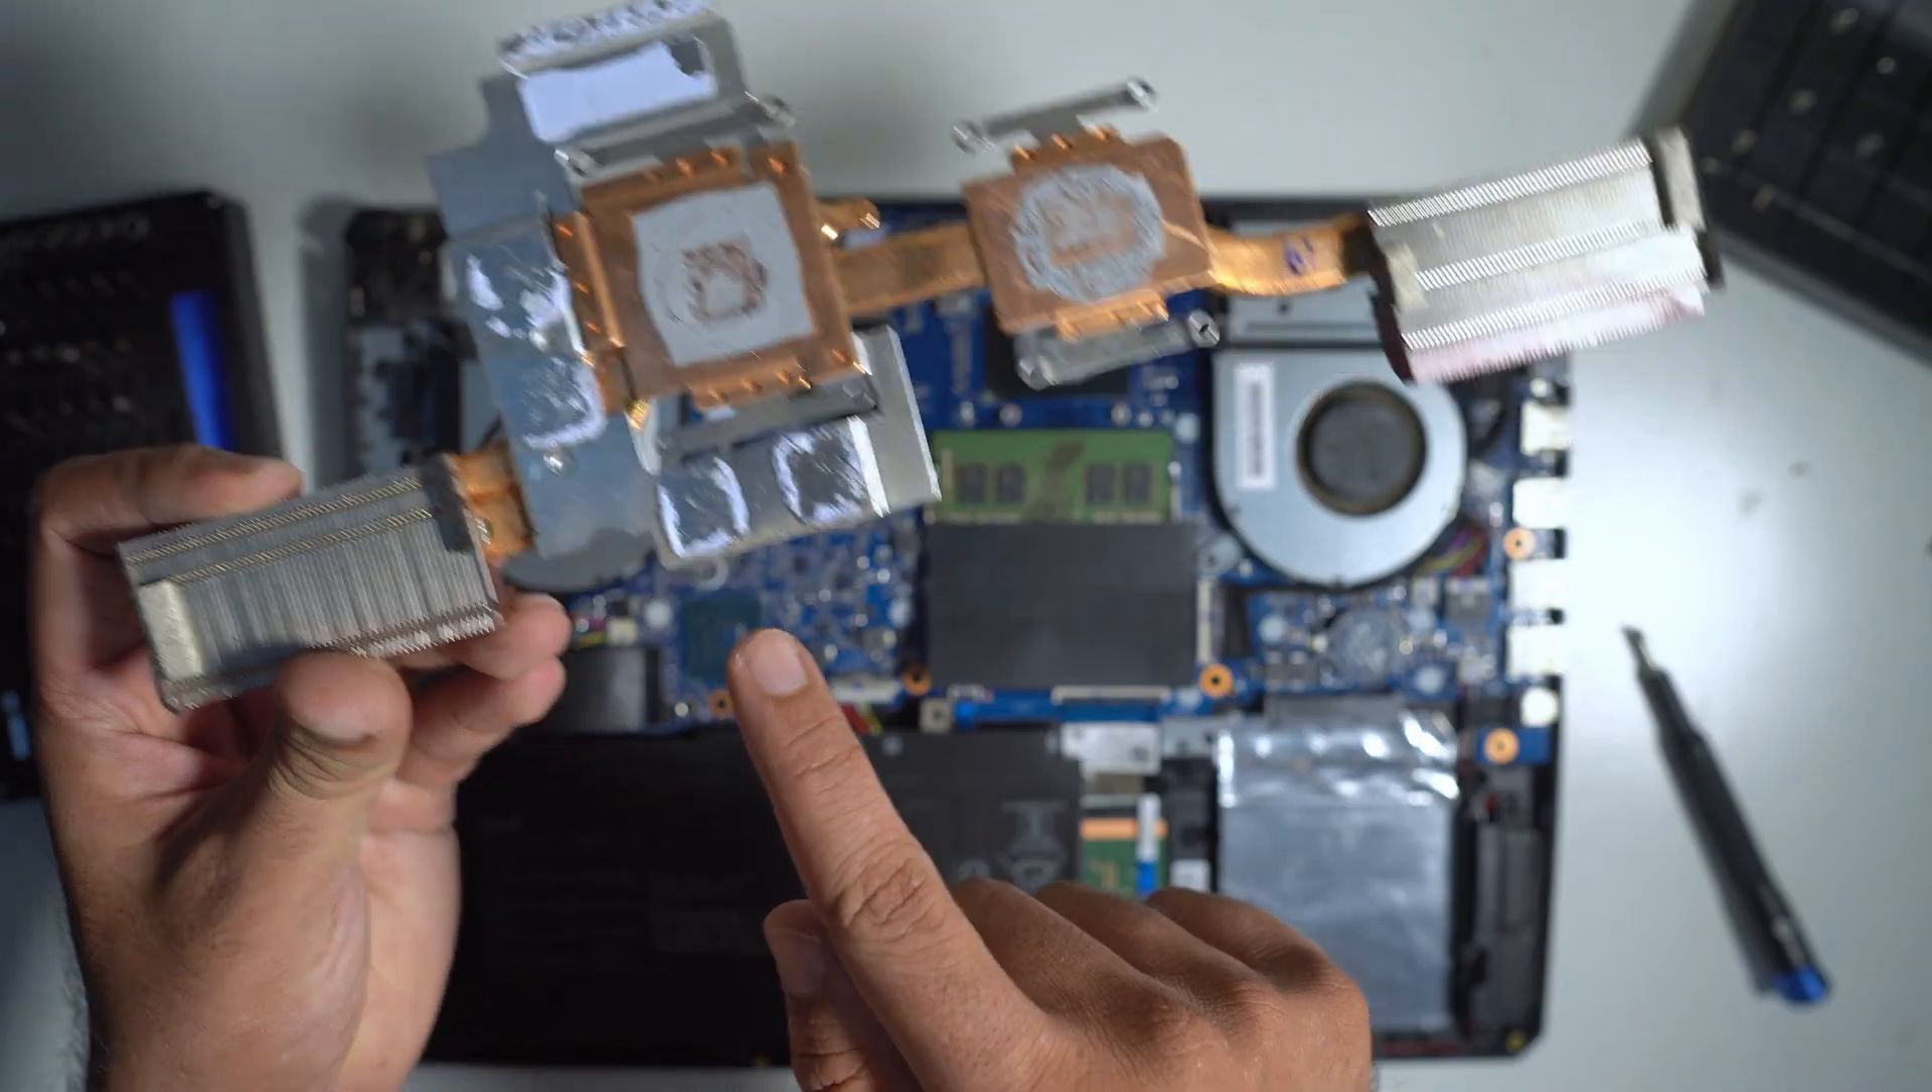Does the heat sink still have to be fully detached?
No.